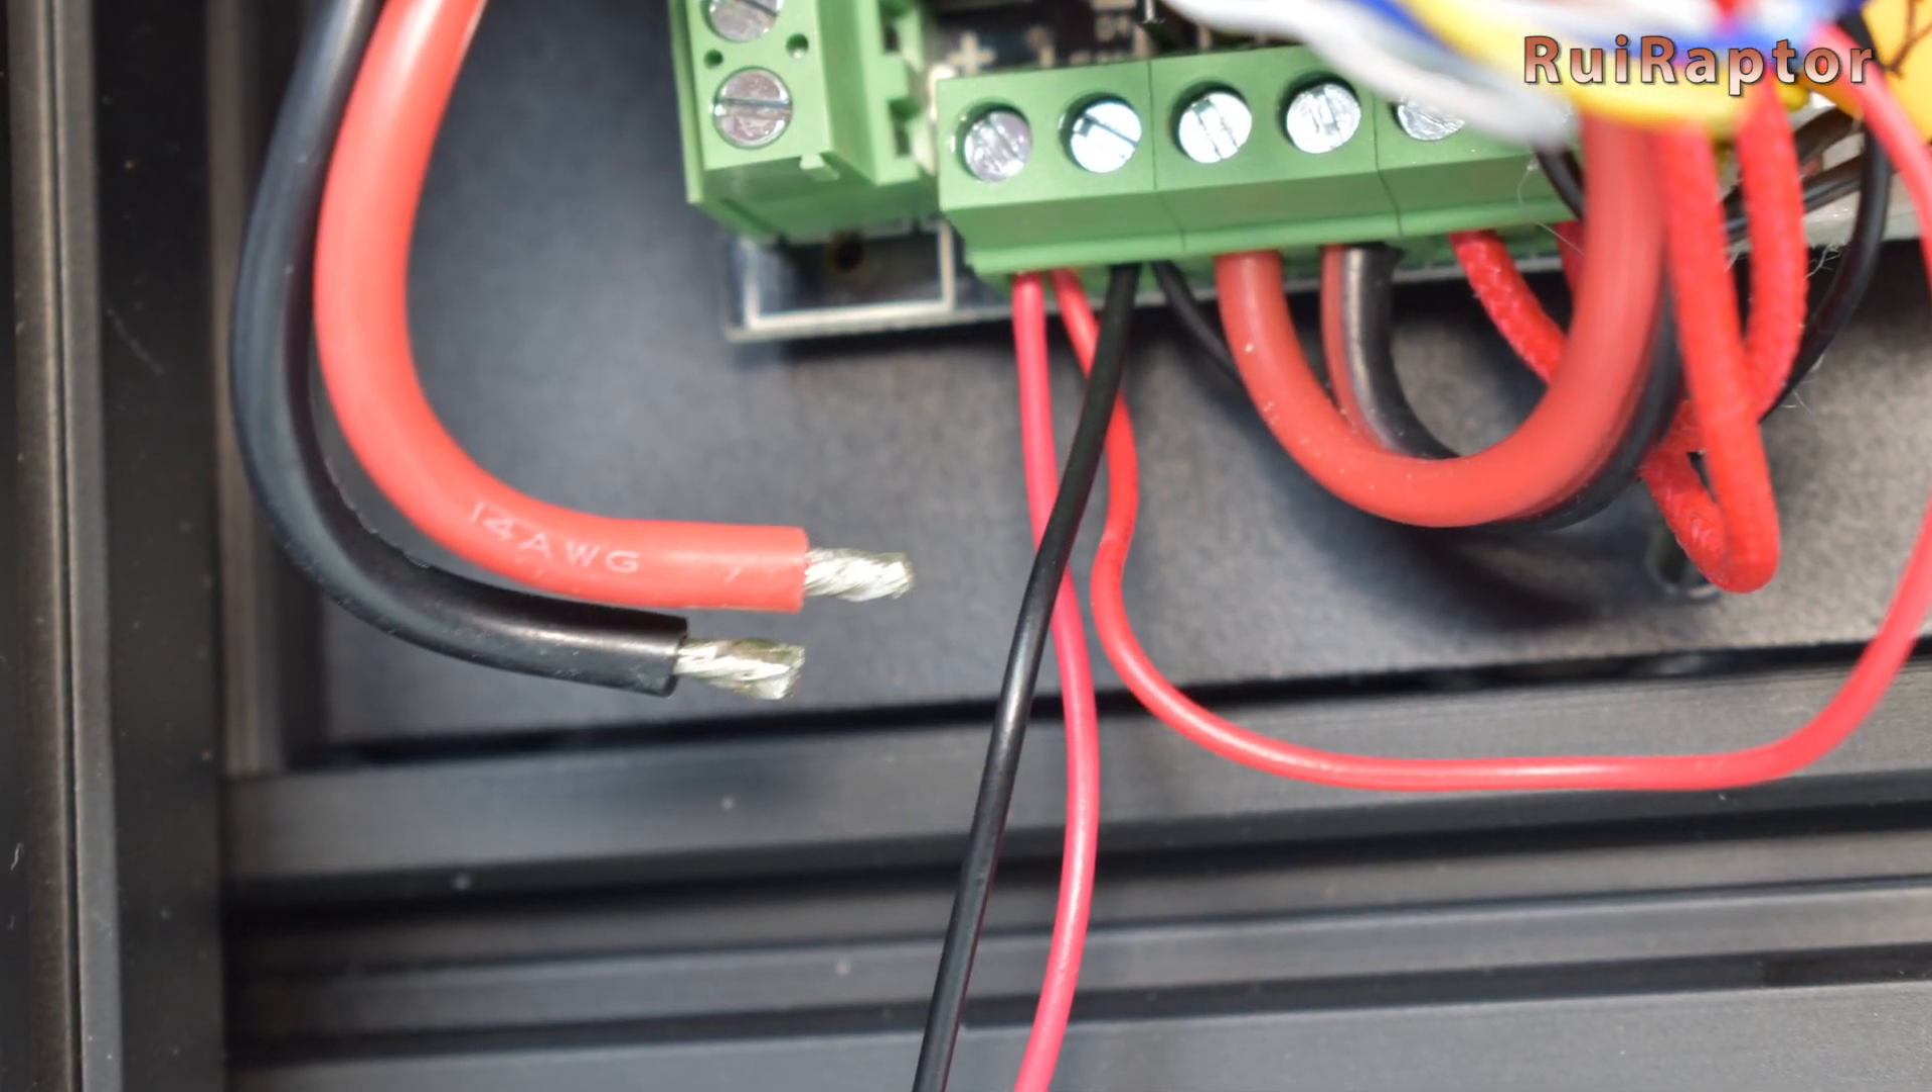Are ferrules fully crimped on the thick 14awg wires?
No.